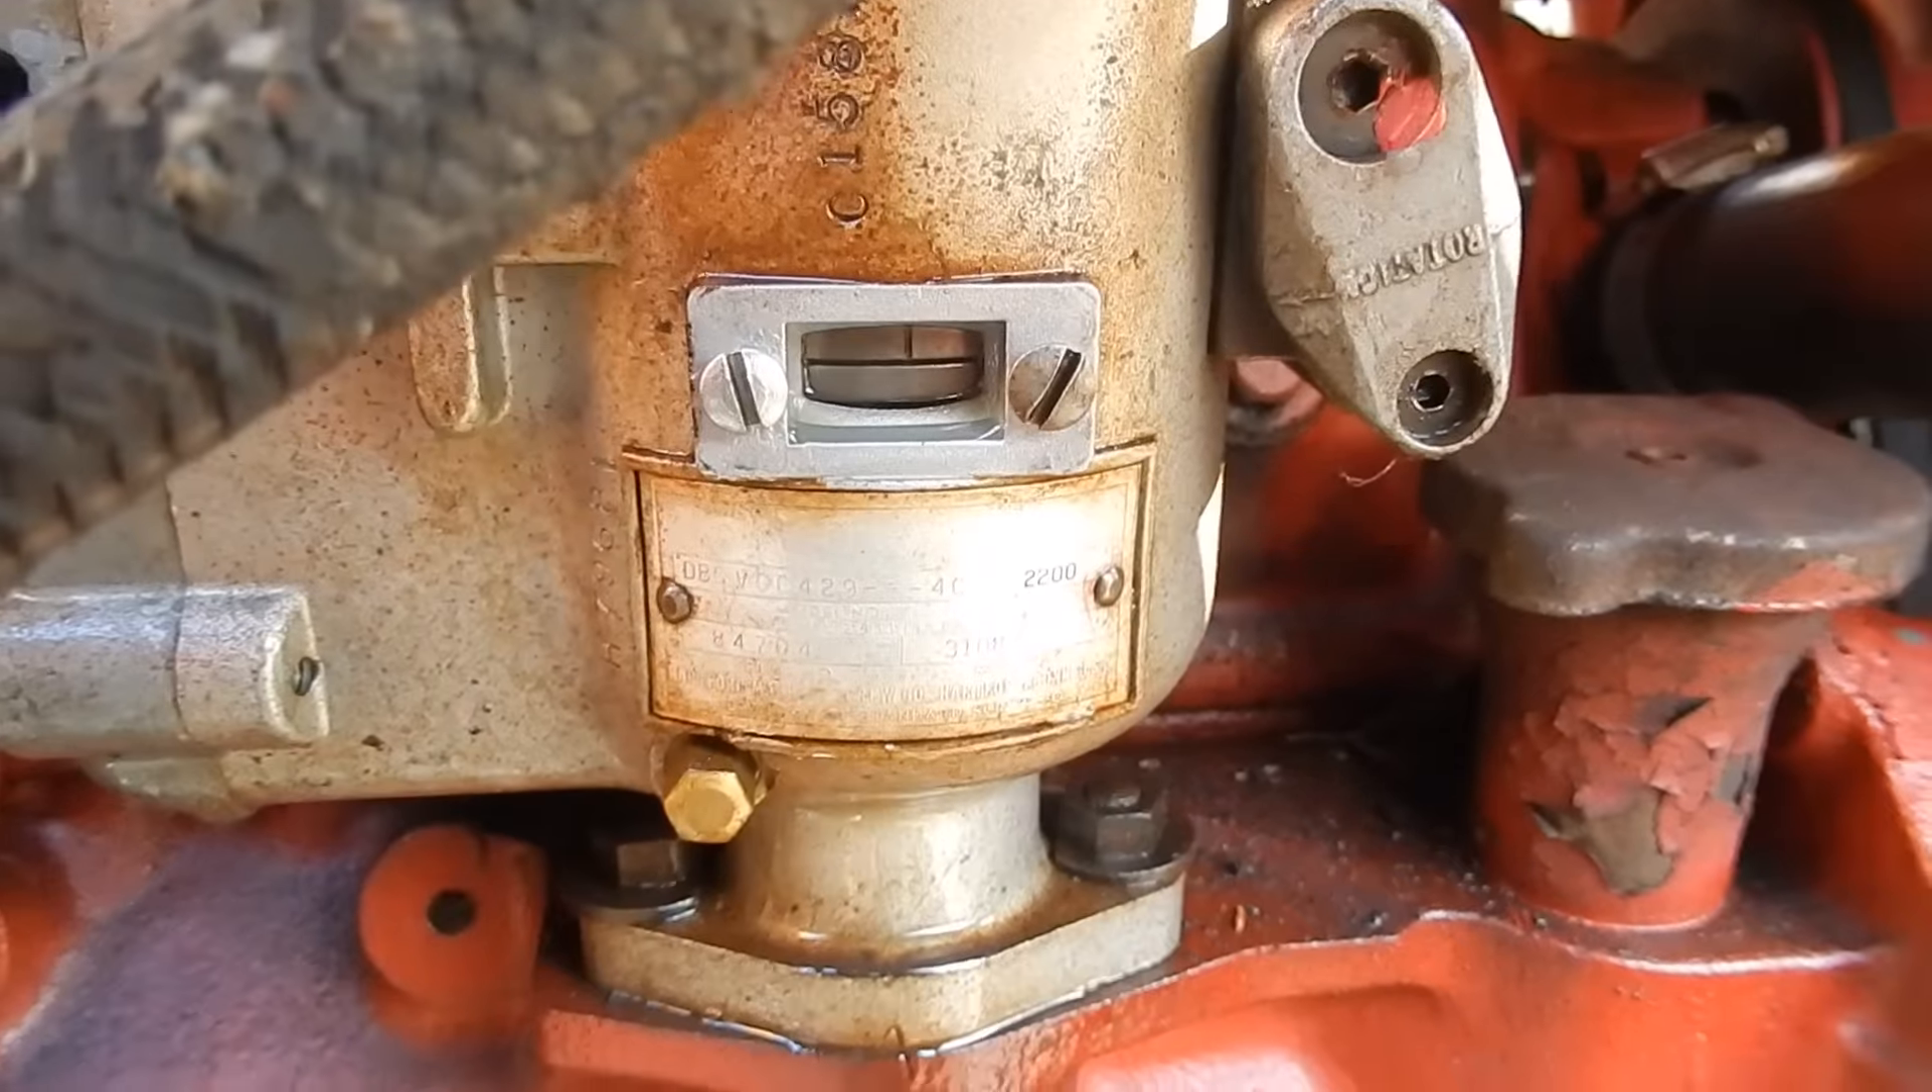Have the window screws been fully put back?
Yes.